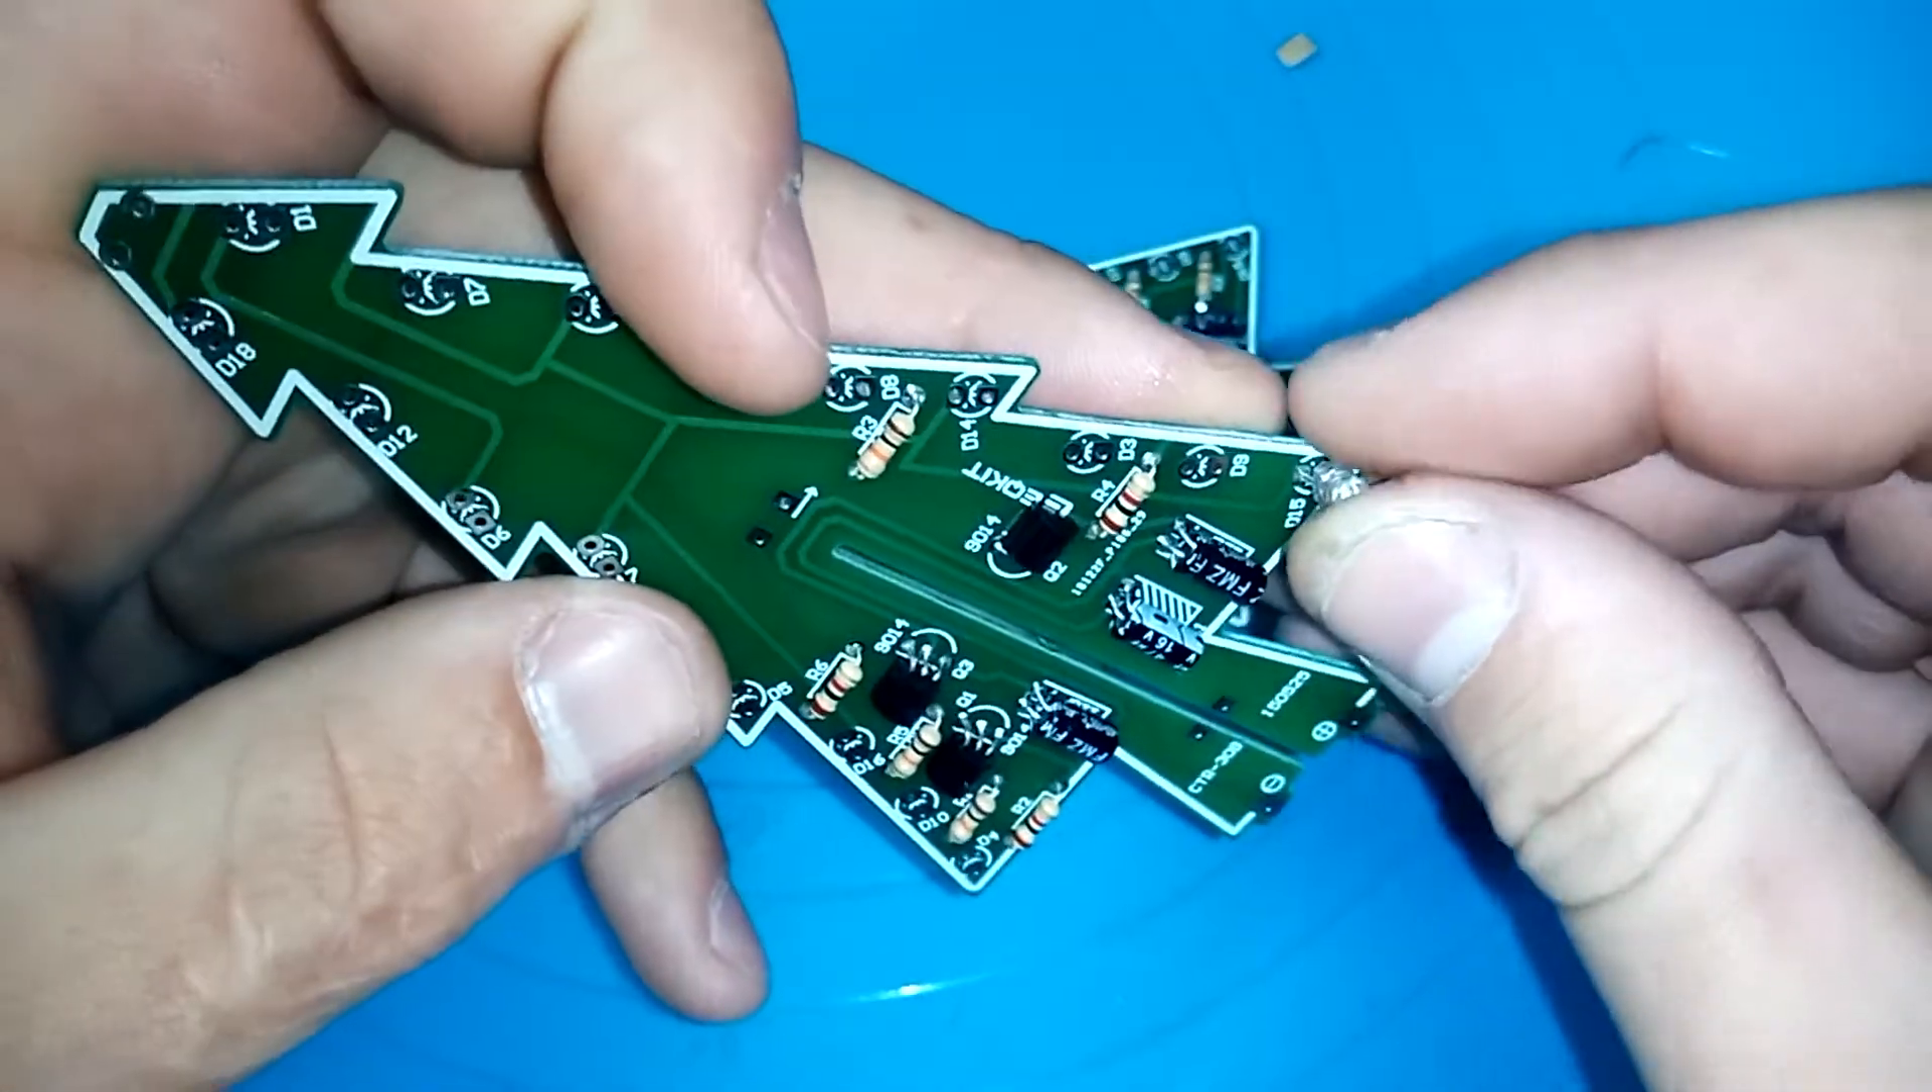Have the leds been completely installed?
No.